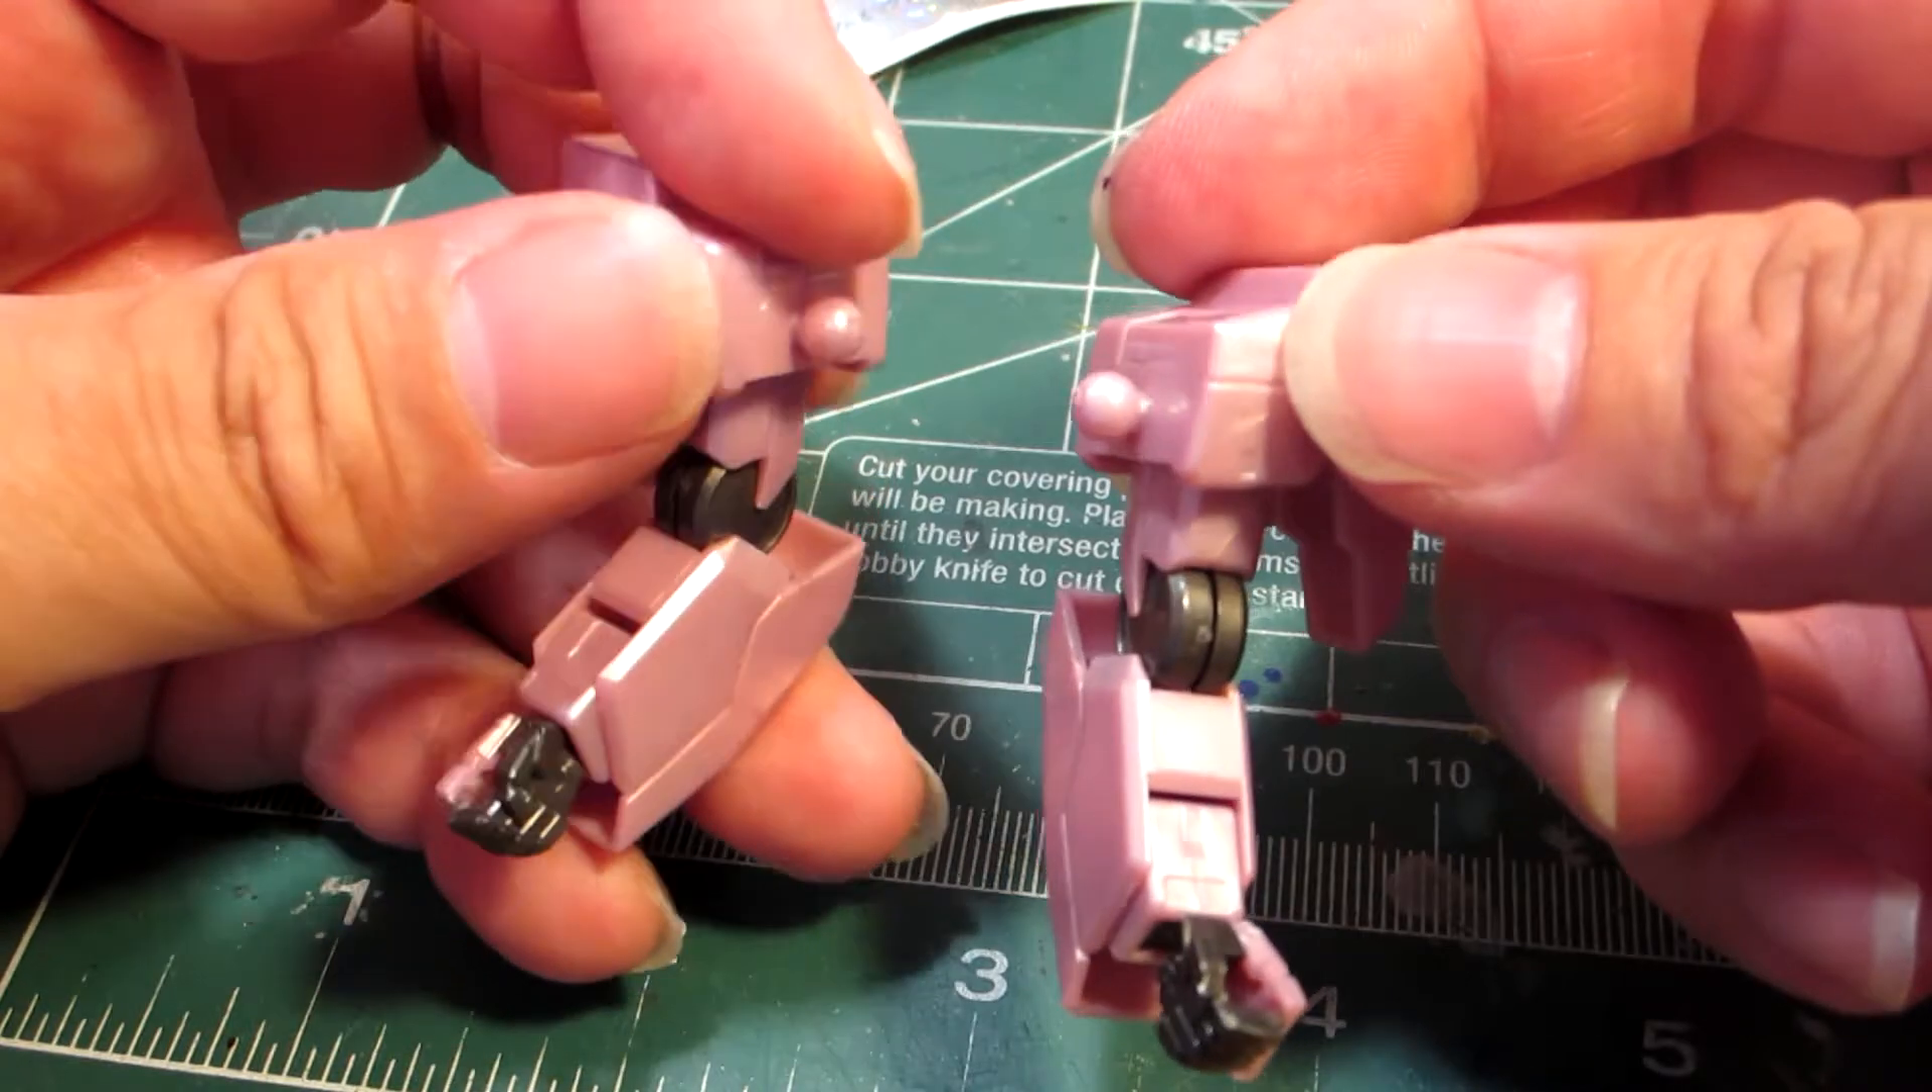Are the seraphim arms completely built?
Yes.